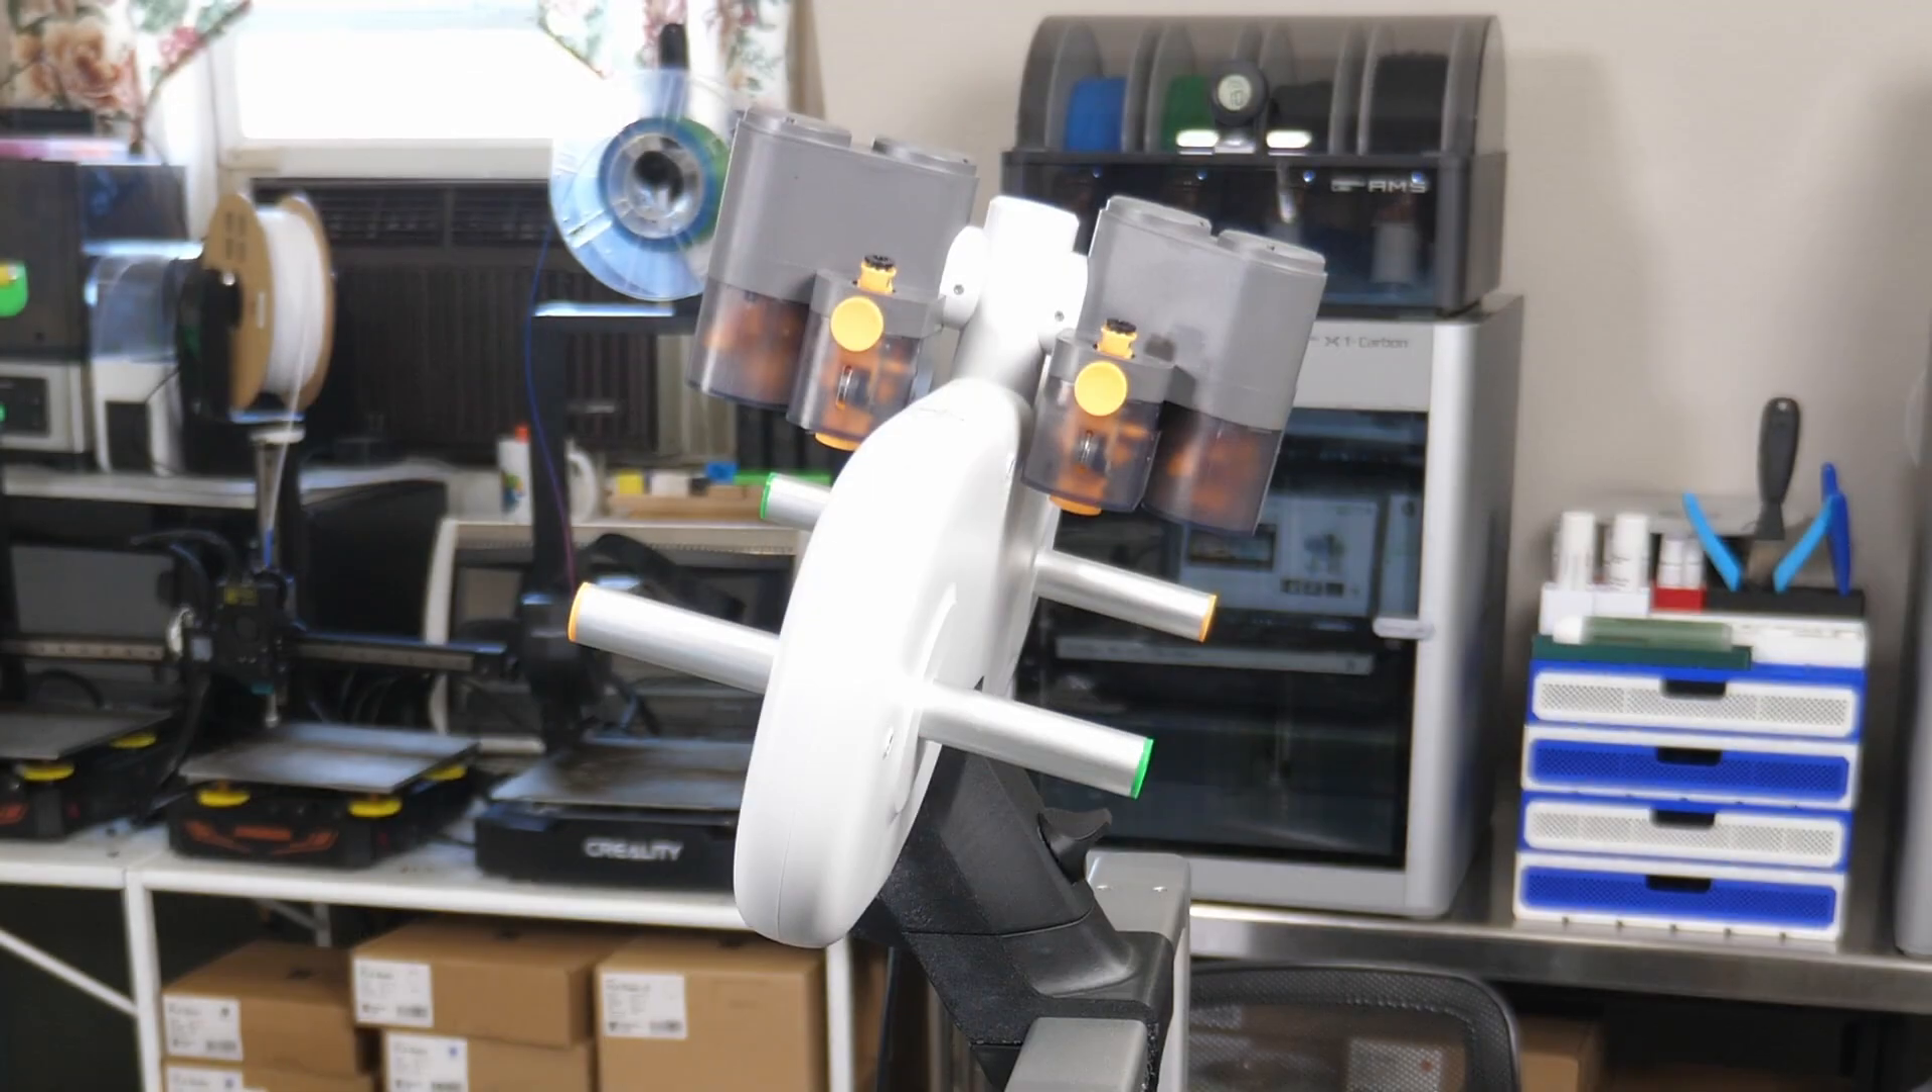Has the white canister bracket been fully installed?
Yes.